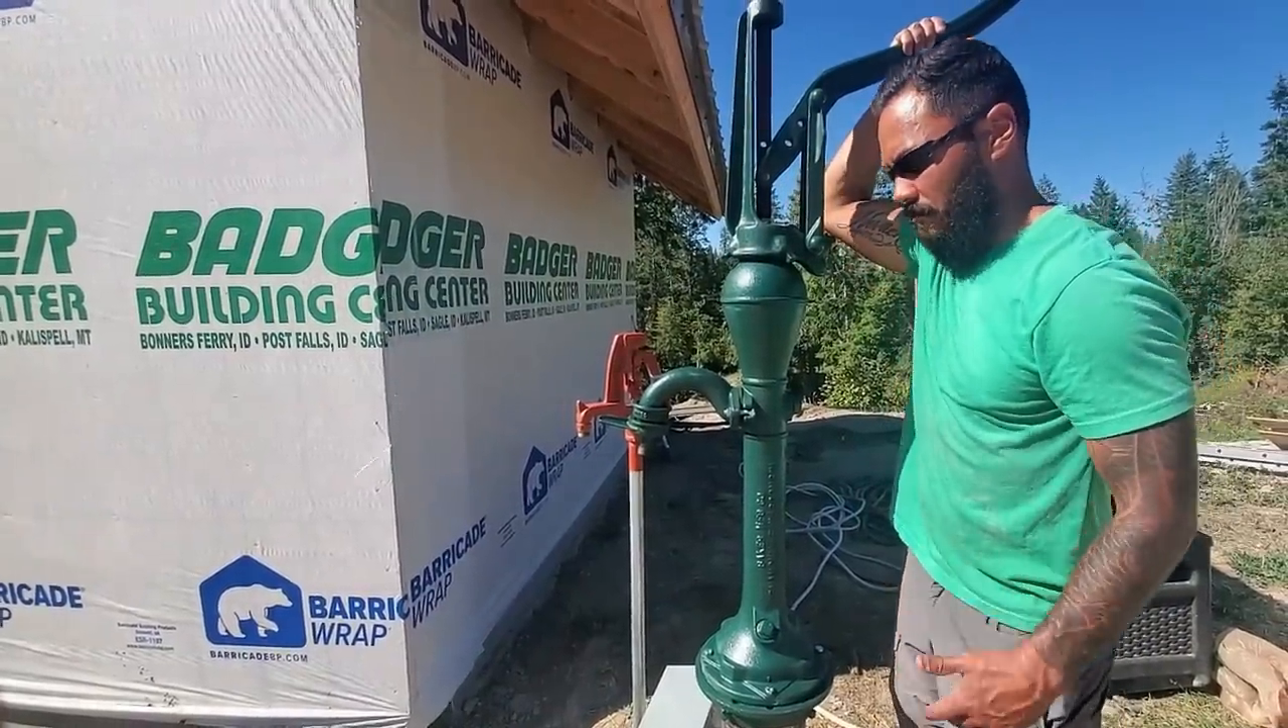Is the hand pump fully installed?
Yes.